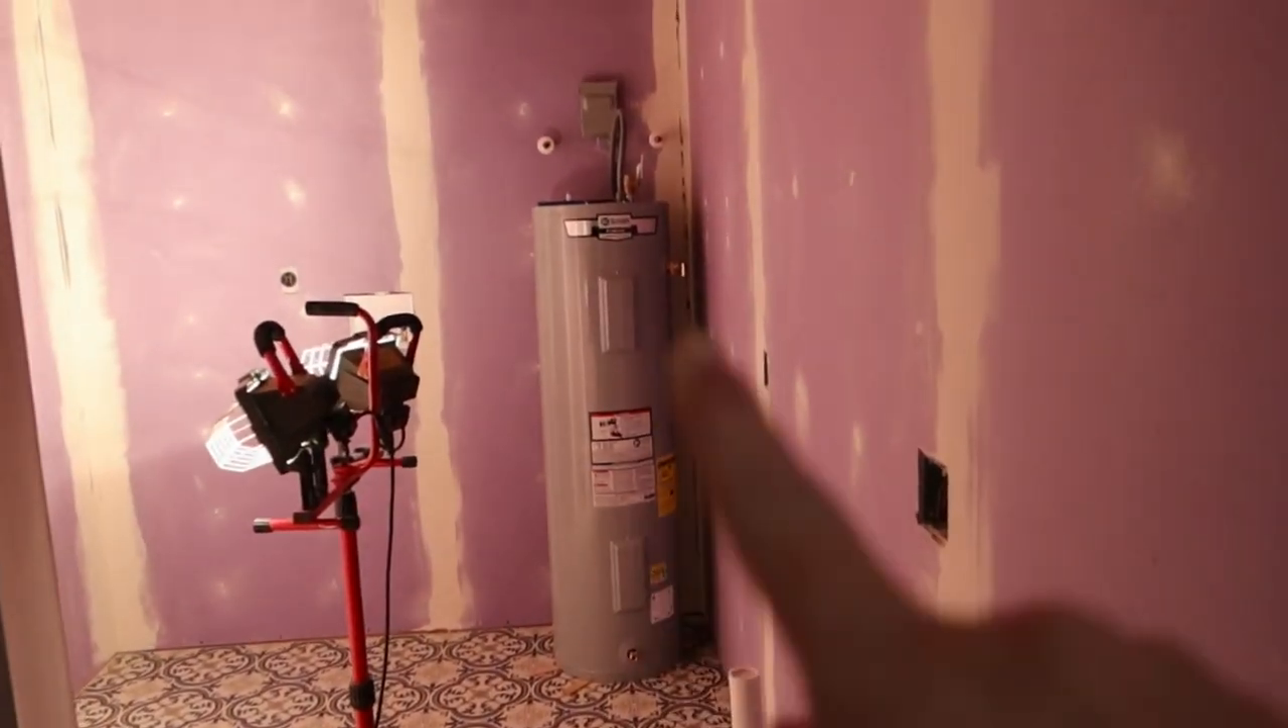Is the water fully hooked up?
No.